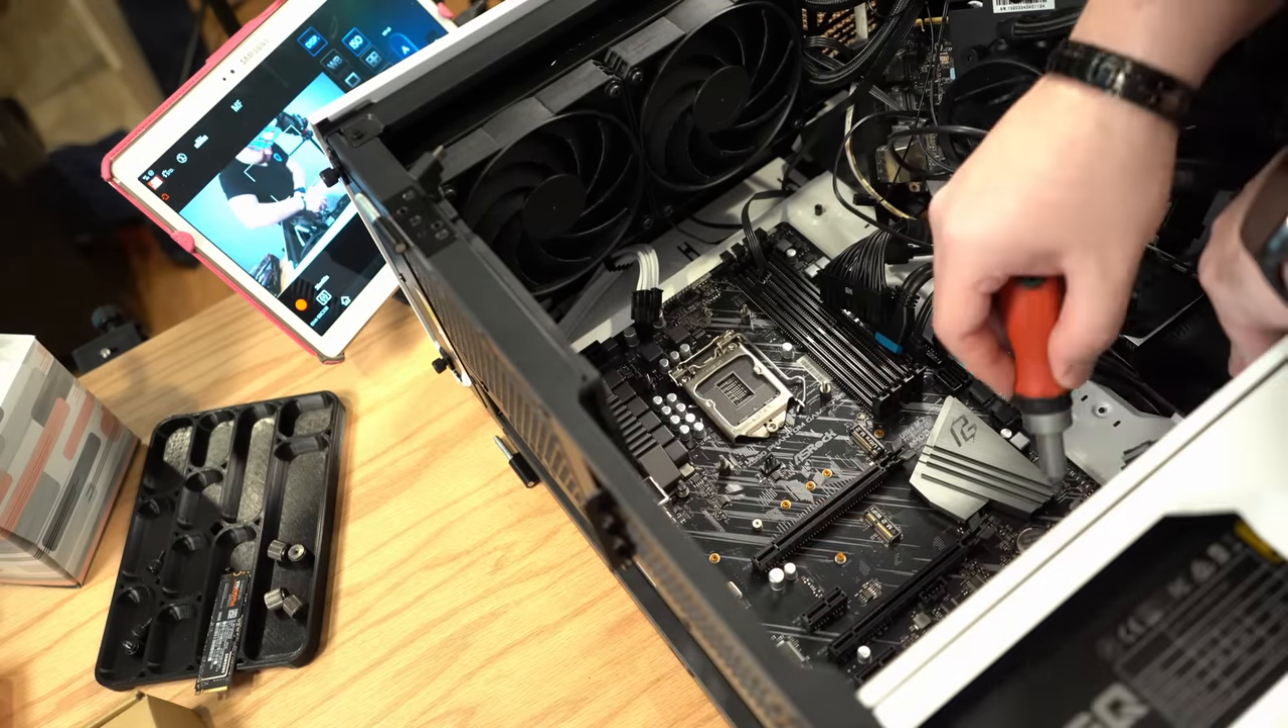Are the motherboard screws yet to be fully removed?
Yes.